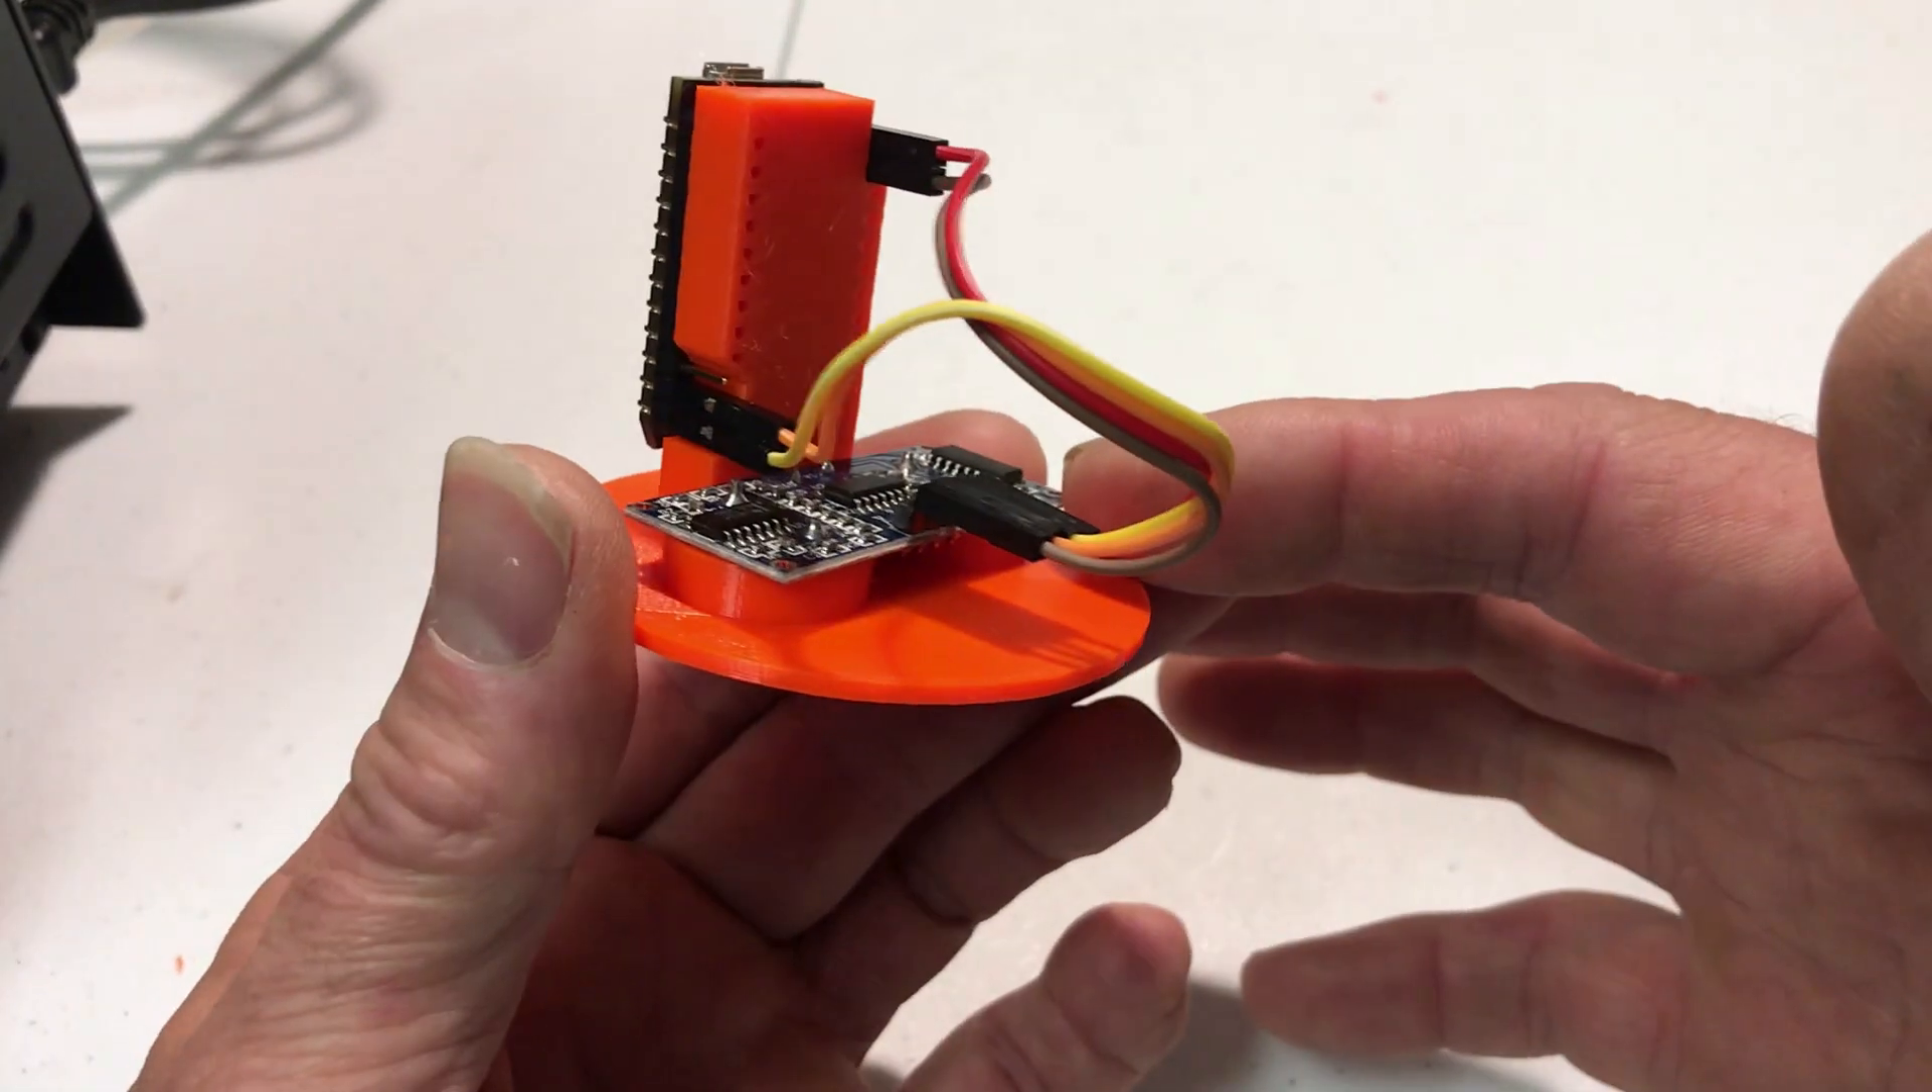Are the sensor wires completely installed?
Yes.